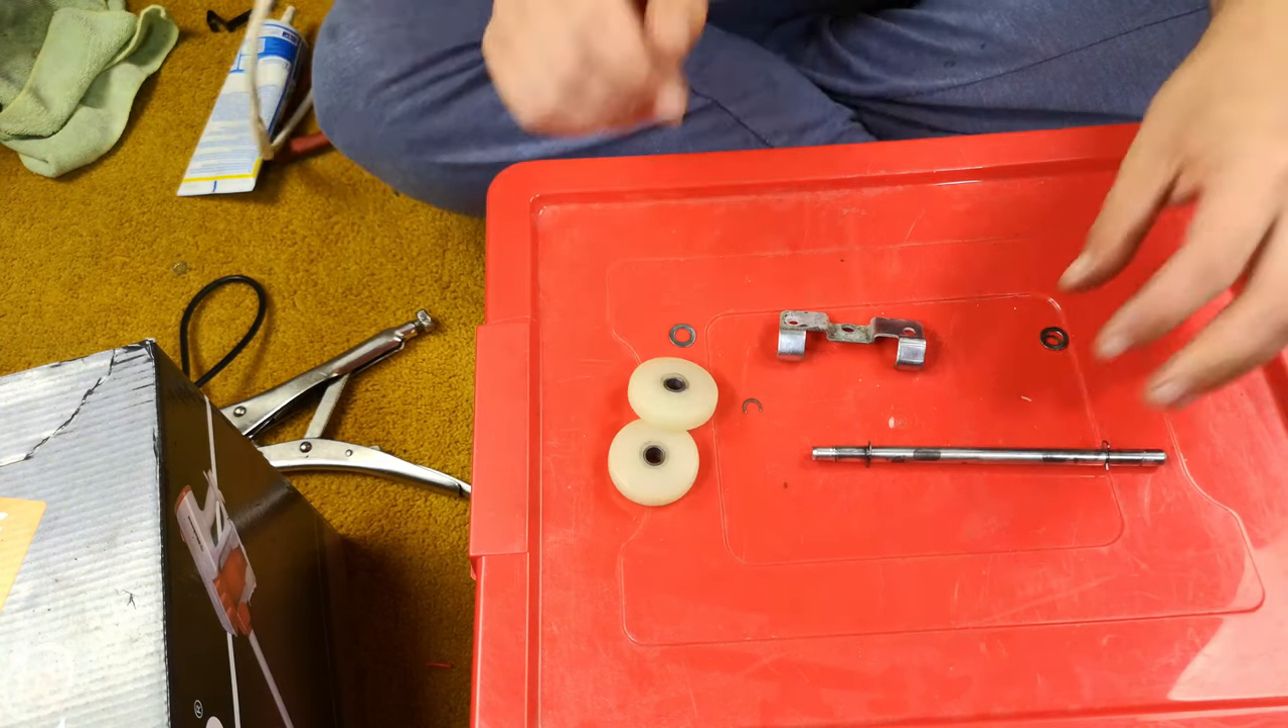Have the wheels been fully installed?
No.